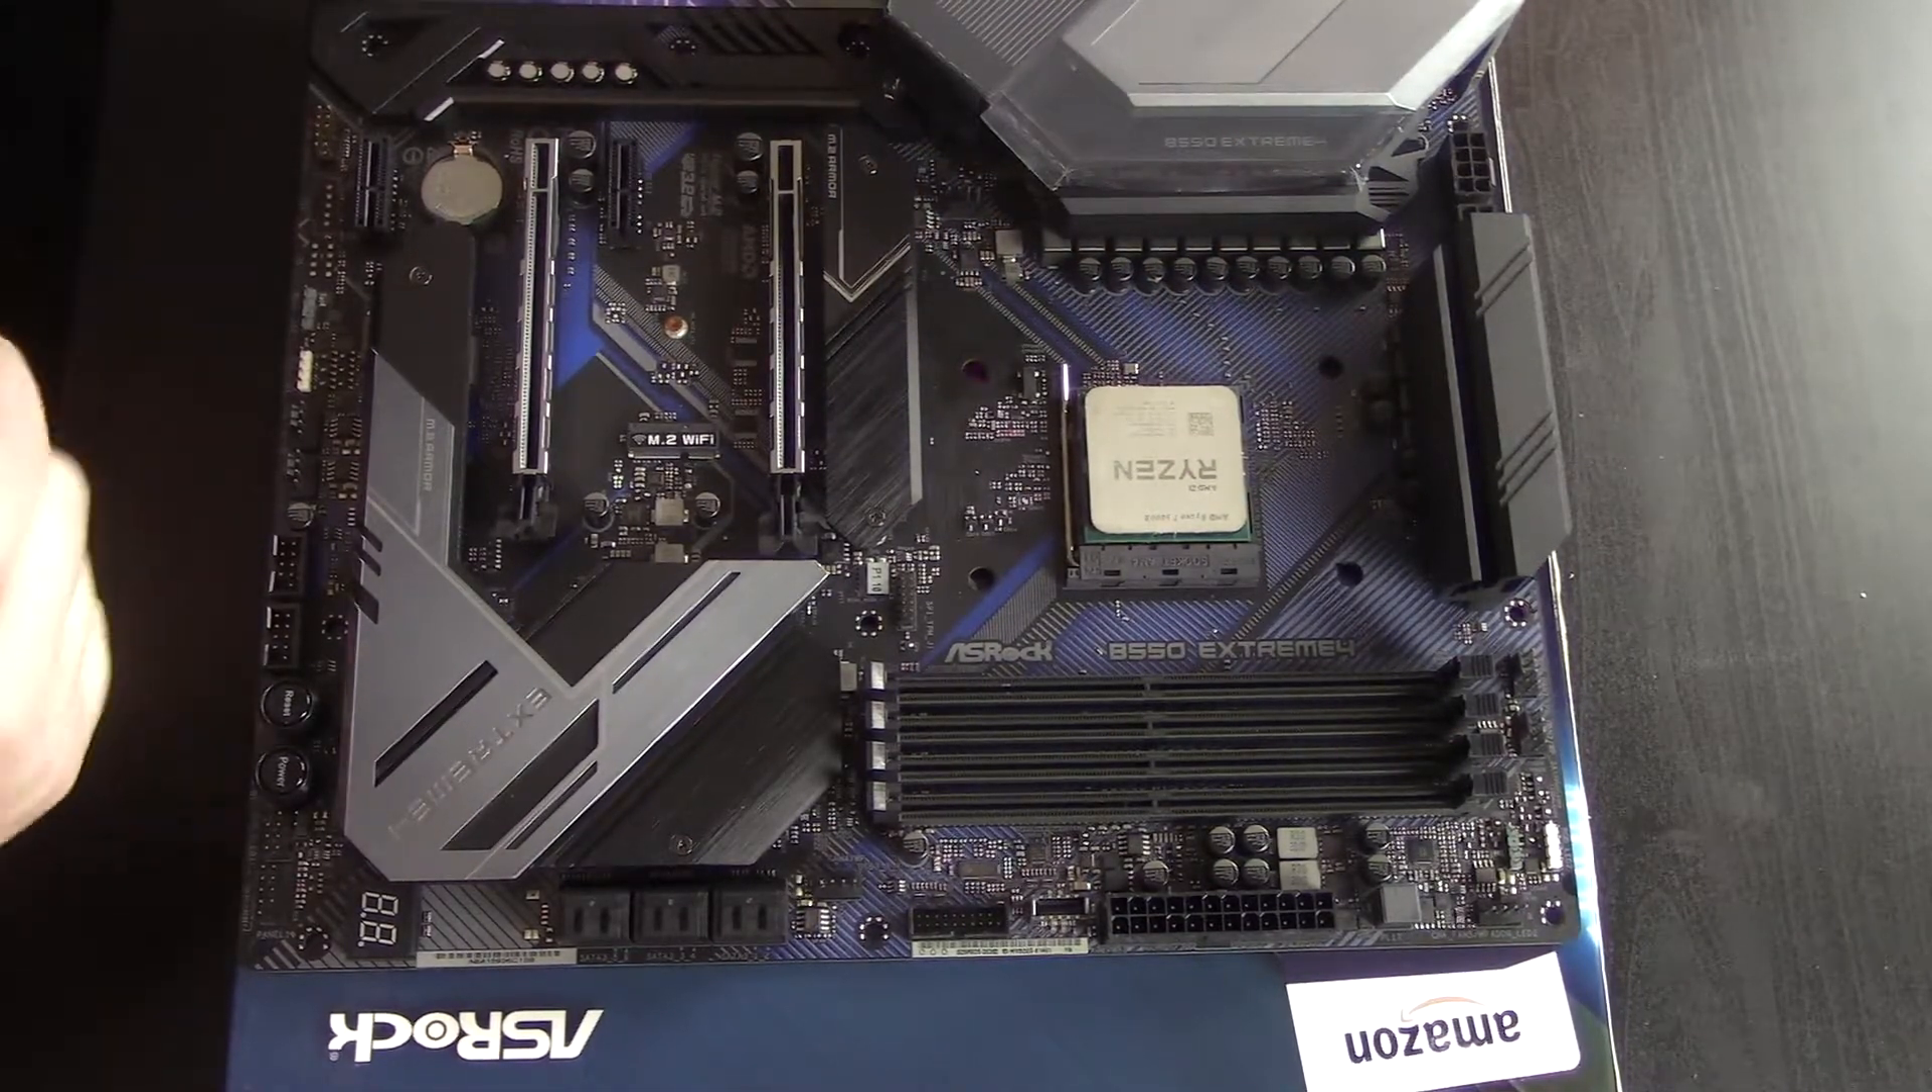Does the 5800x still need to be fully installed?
No.